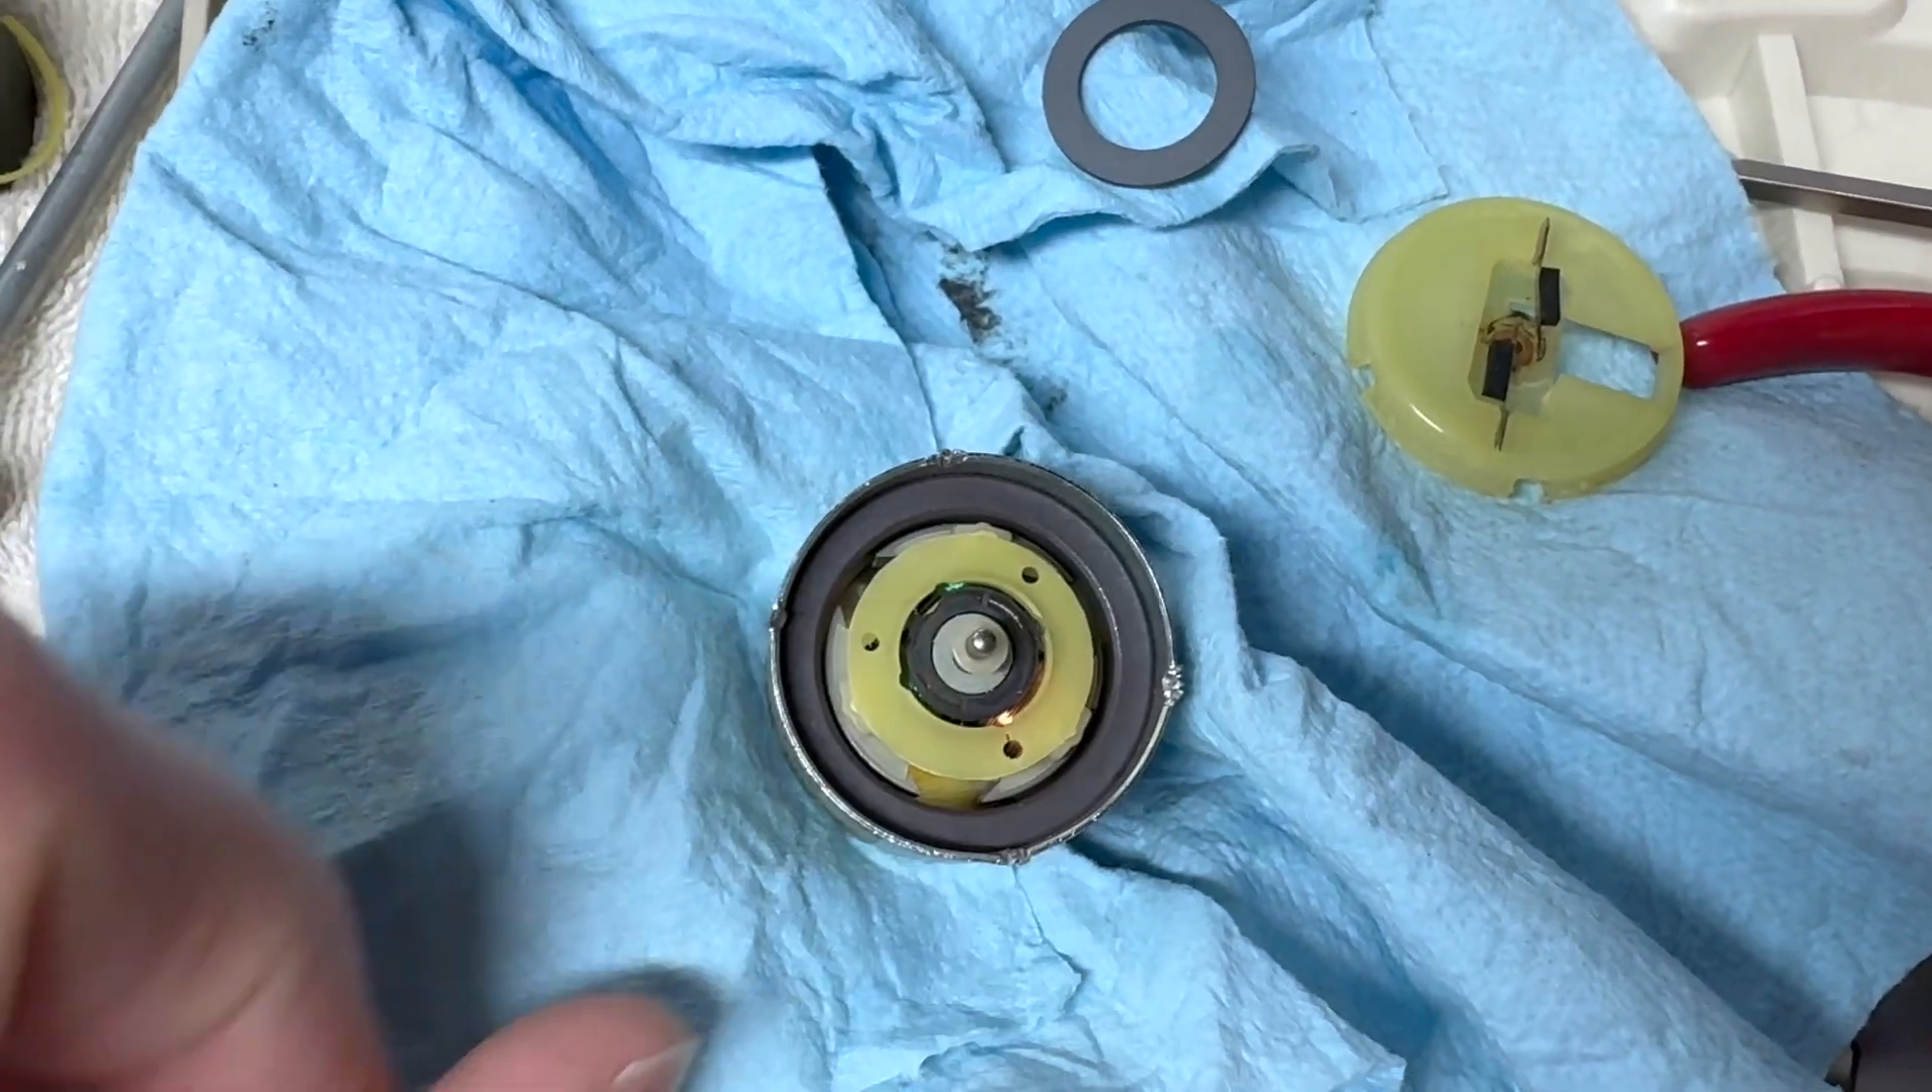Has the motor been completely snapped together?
No.